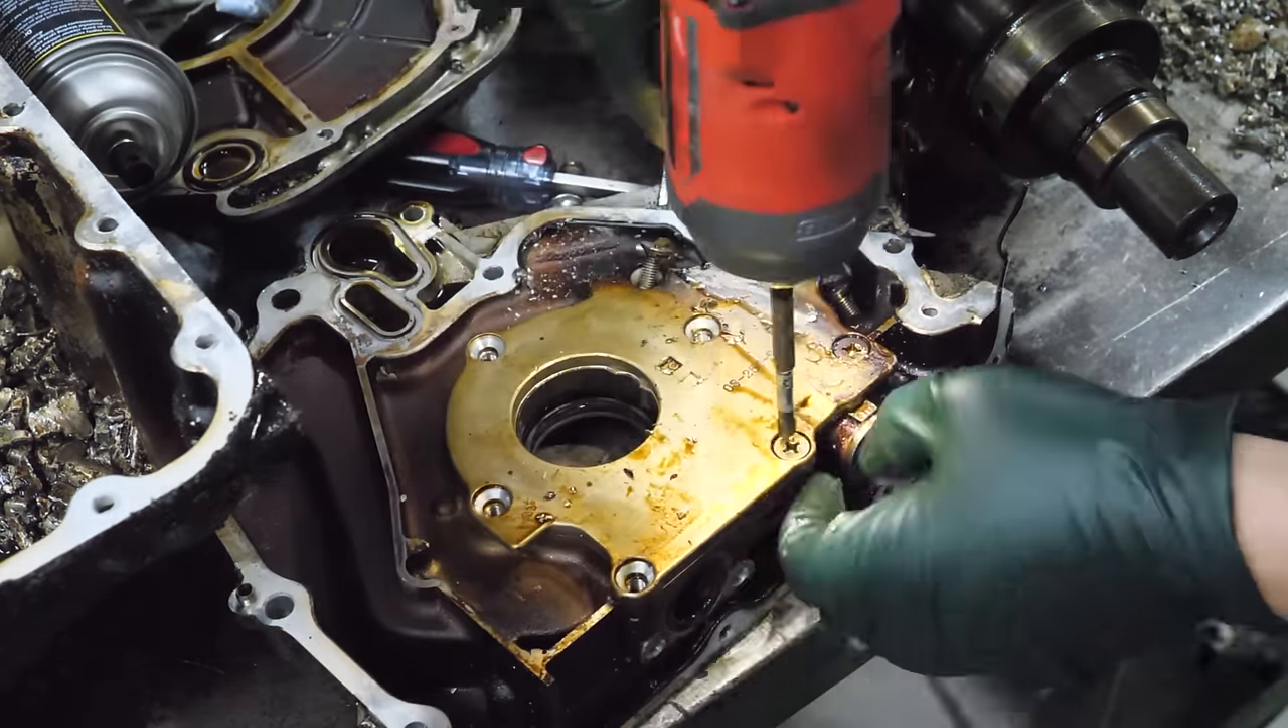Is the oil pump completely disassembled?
No.